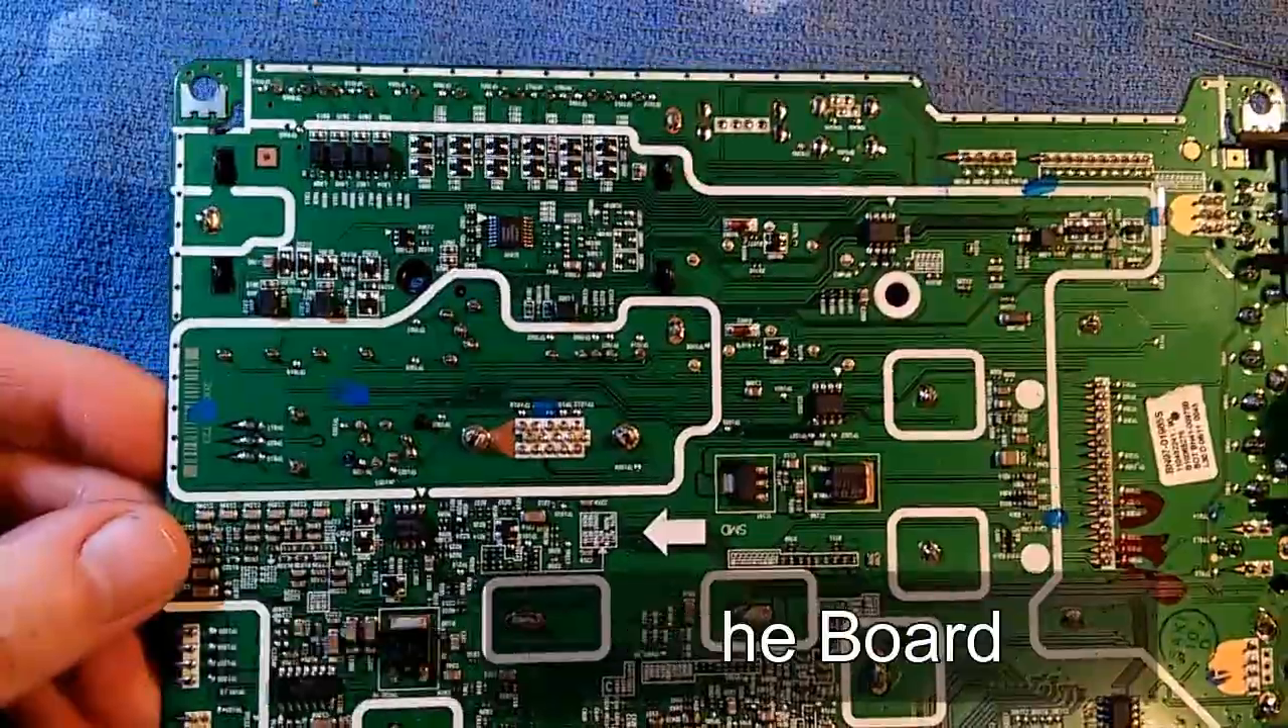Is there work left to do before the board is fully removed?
No.